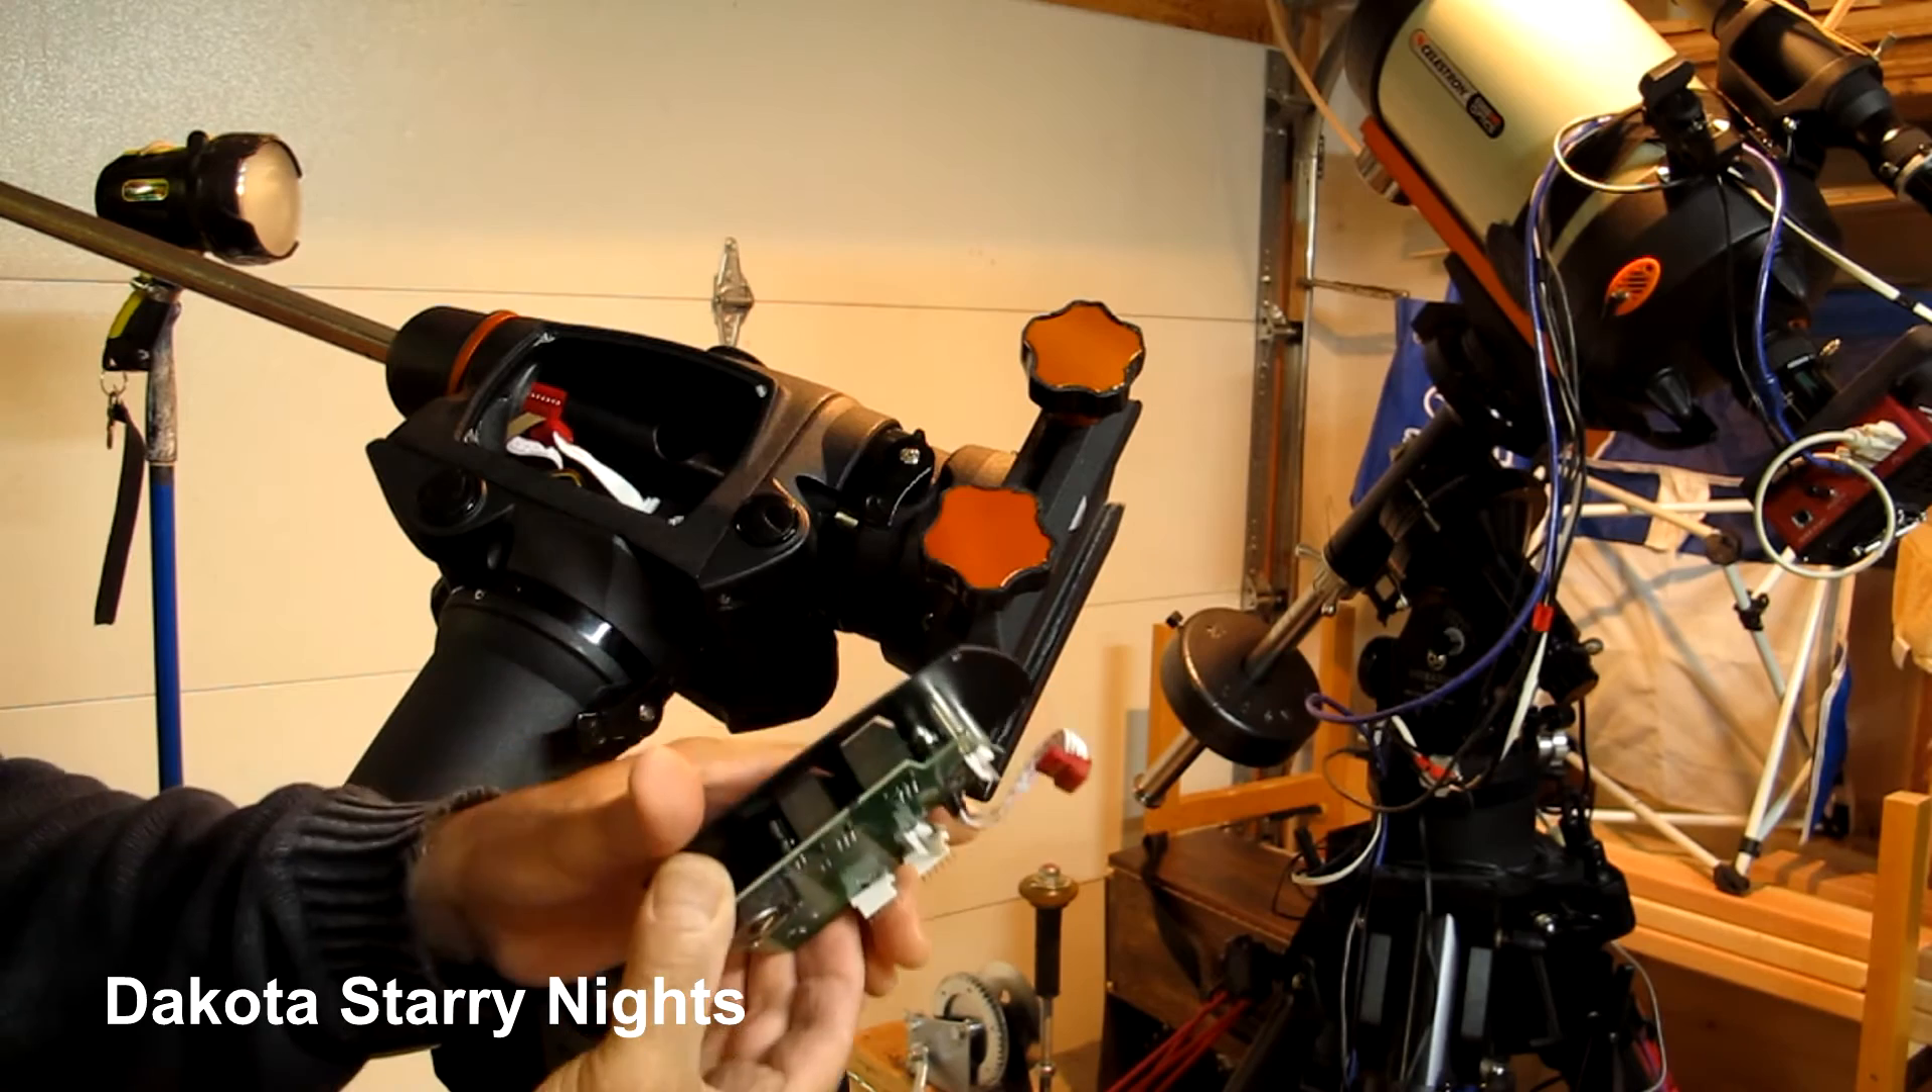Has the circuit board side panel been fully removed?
Yes.